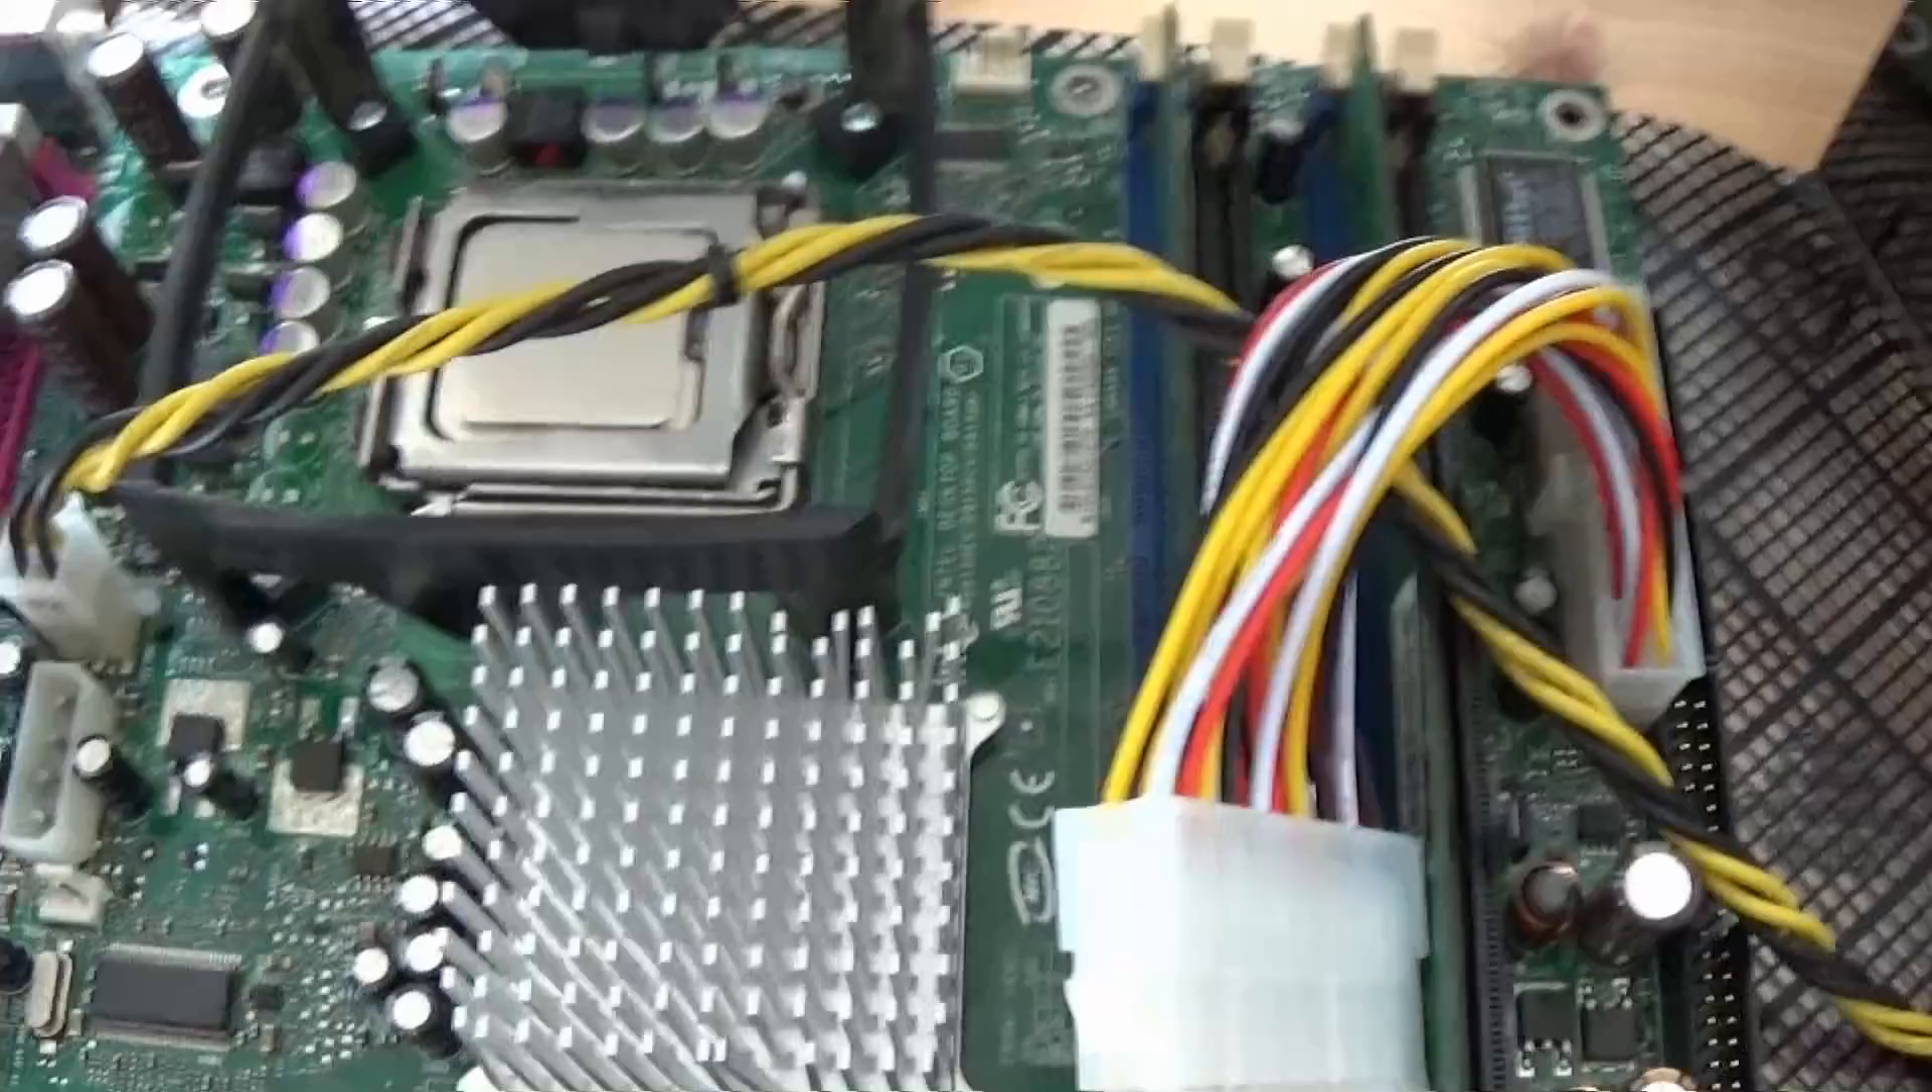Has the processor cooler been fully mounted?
No.